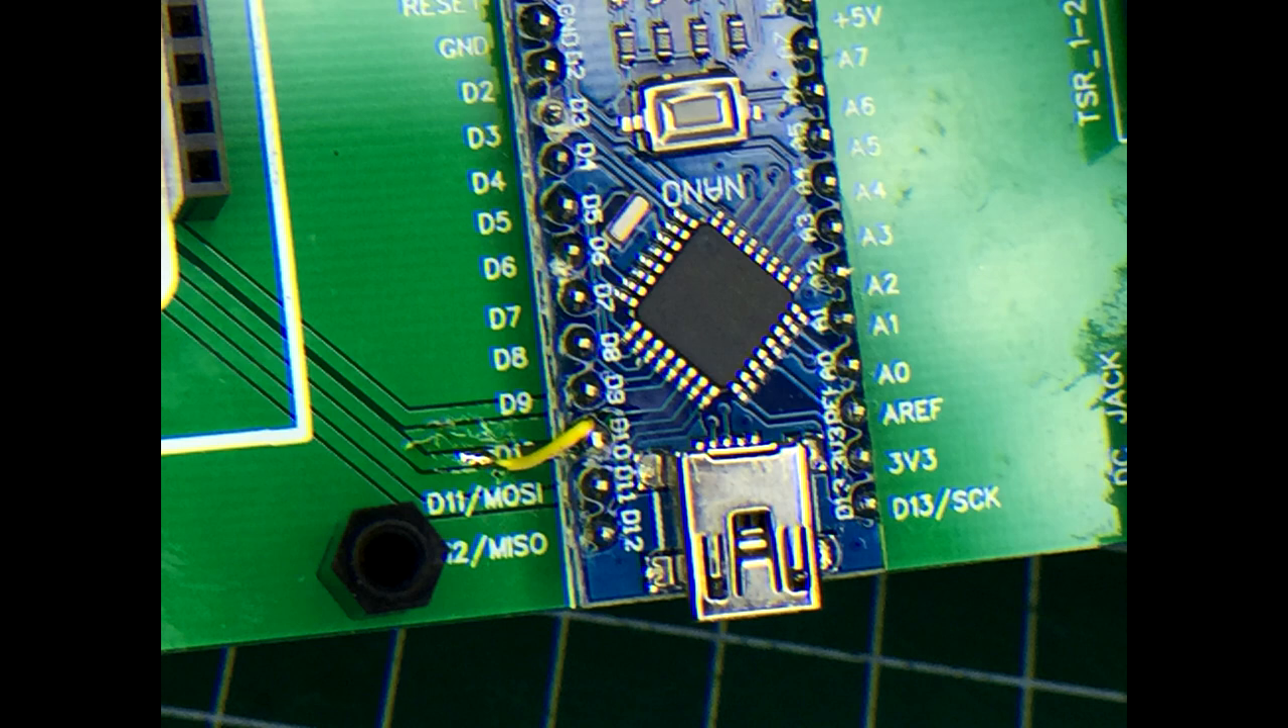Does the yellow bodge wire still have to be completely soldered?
No.